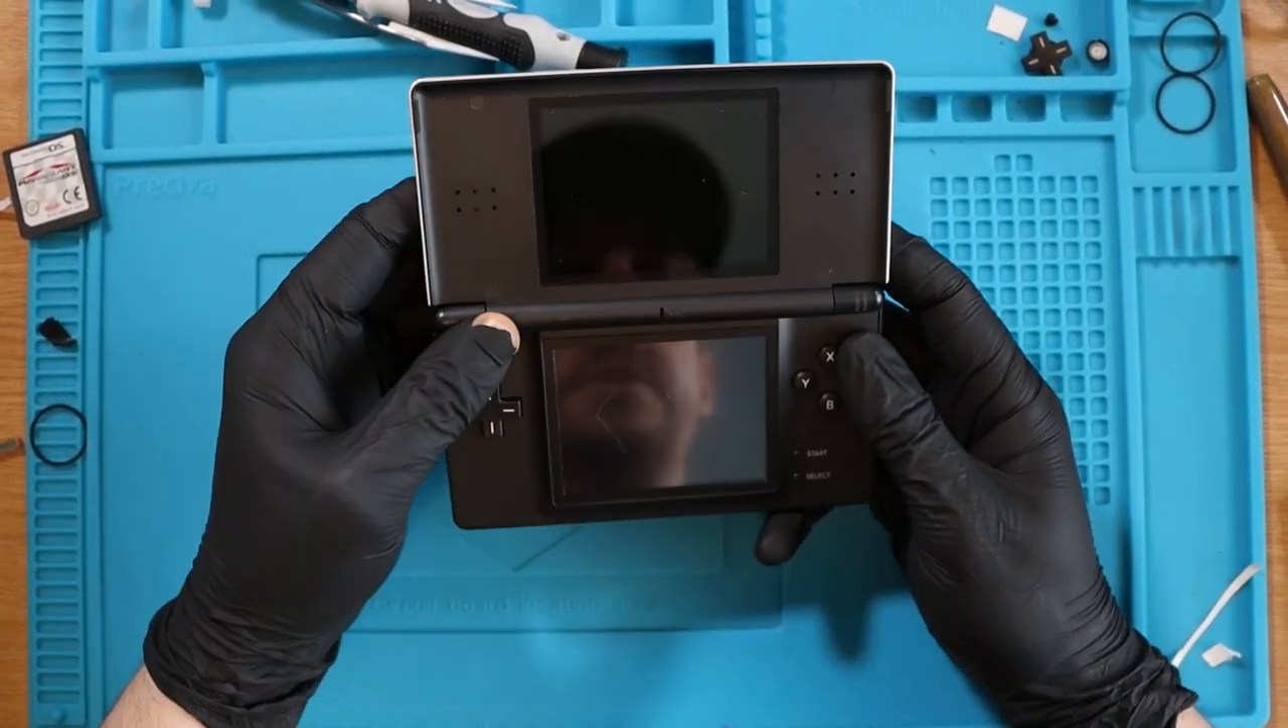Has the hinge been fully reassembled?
Yes.